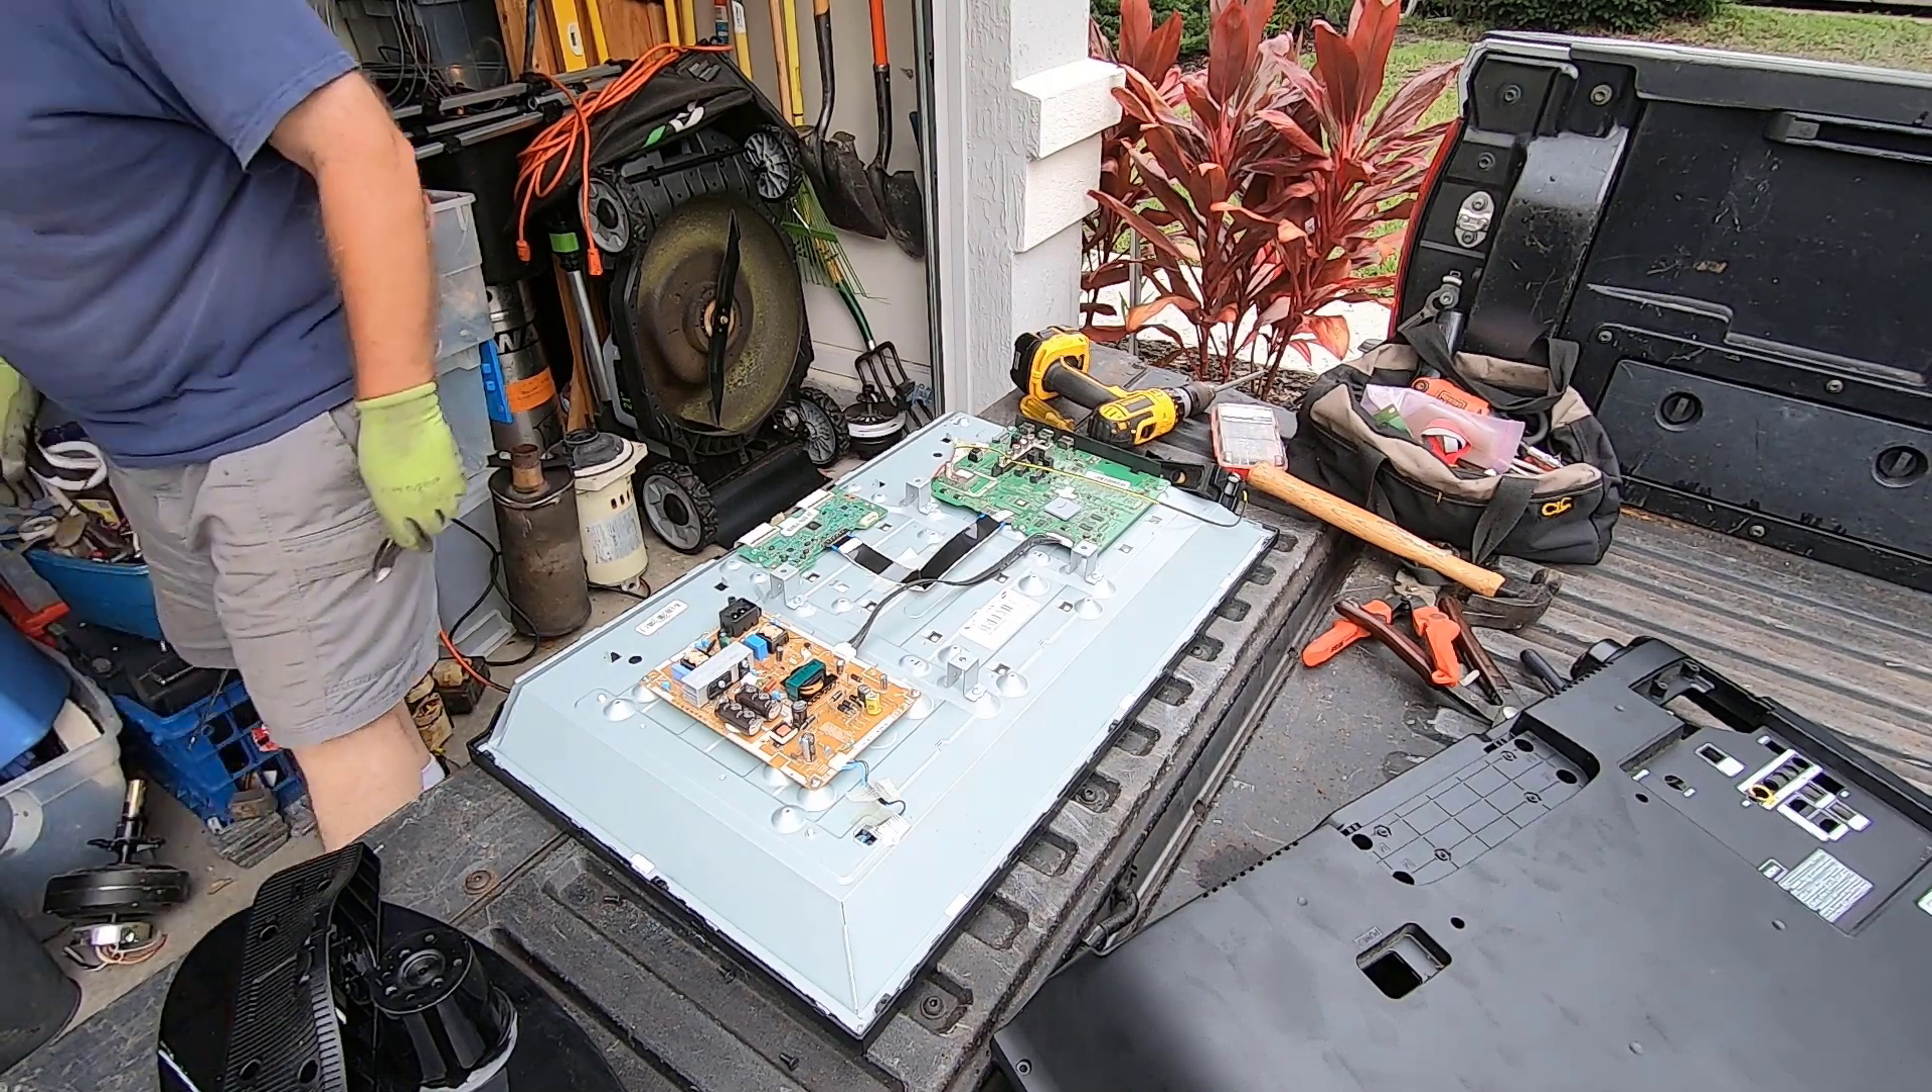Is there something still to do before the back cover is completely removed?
No.